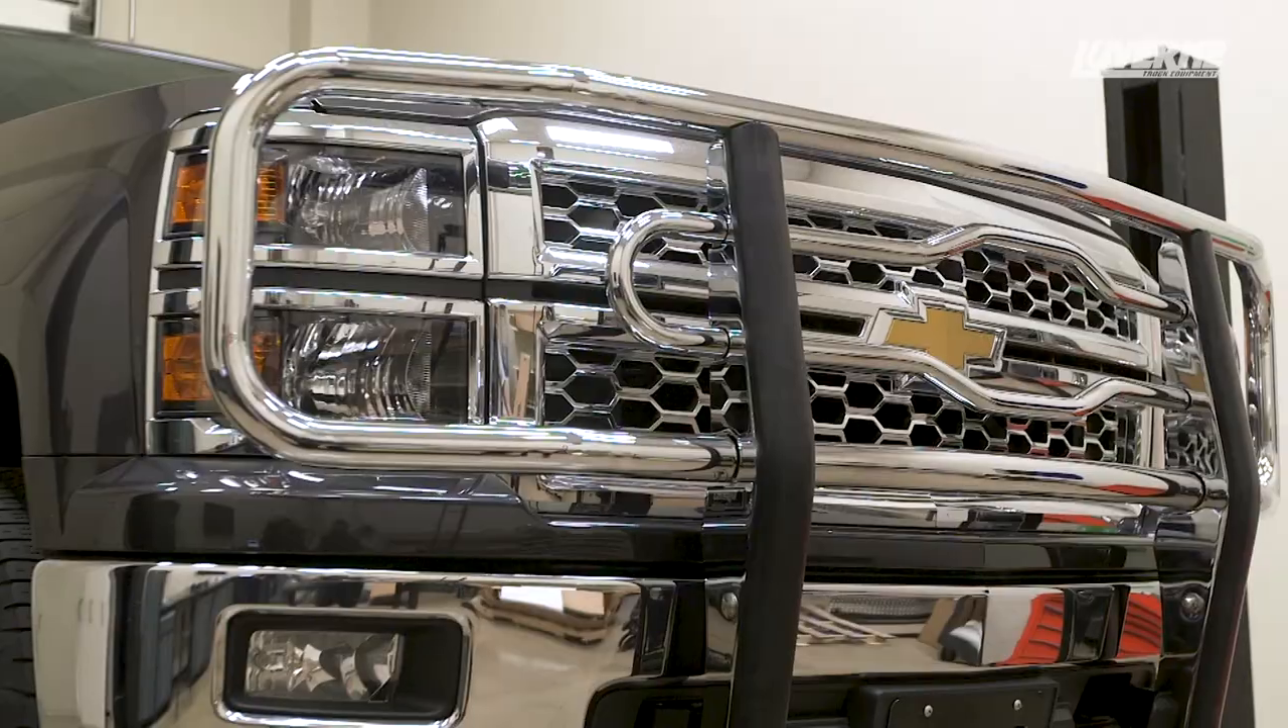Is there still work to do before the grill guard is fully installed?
No.